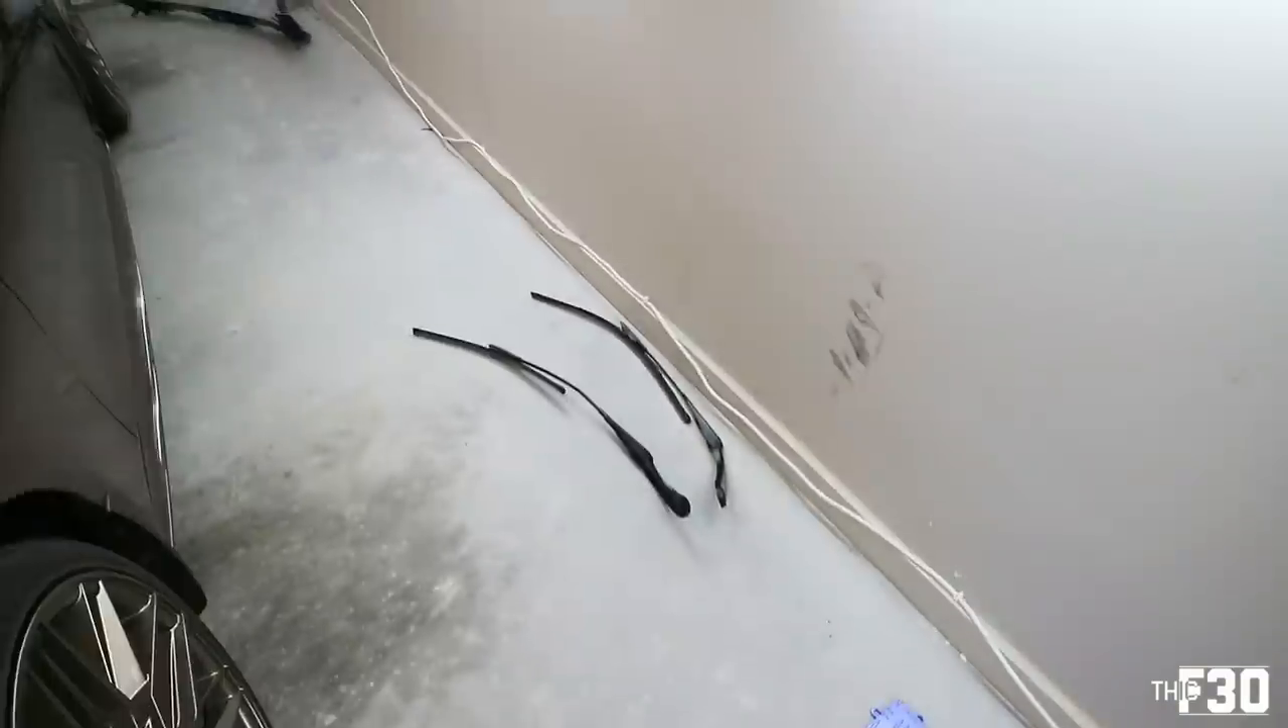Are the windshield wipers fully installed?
No.